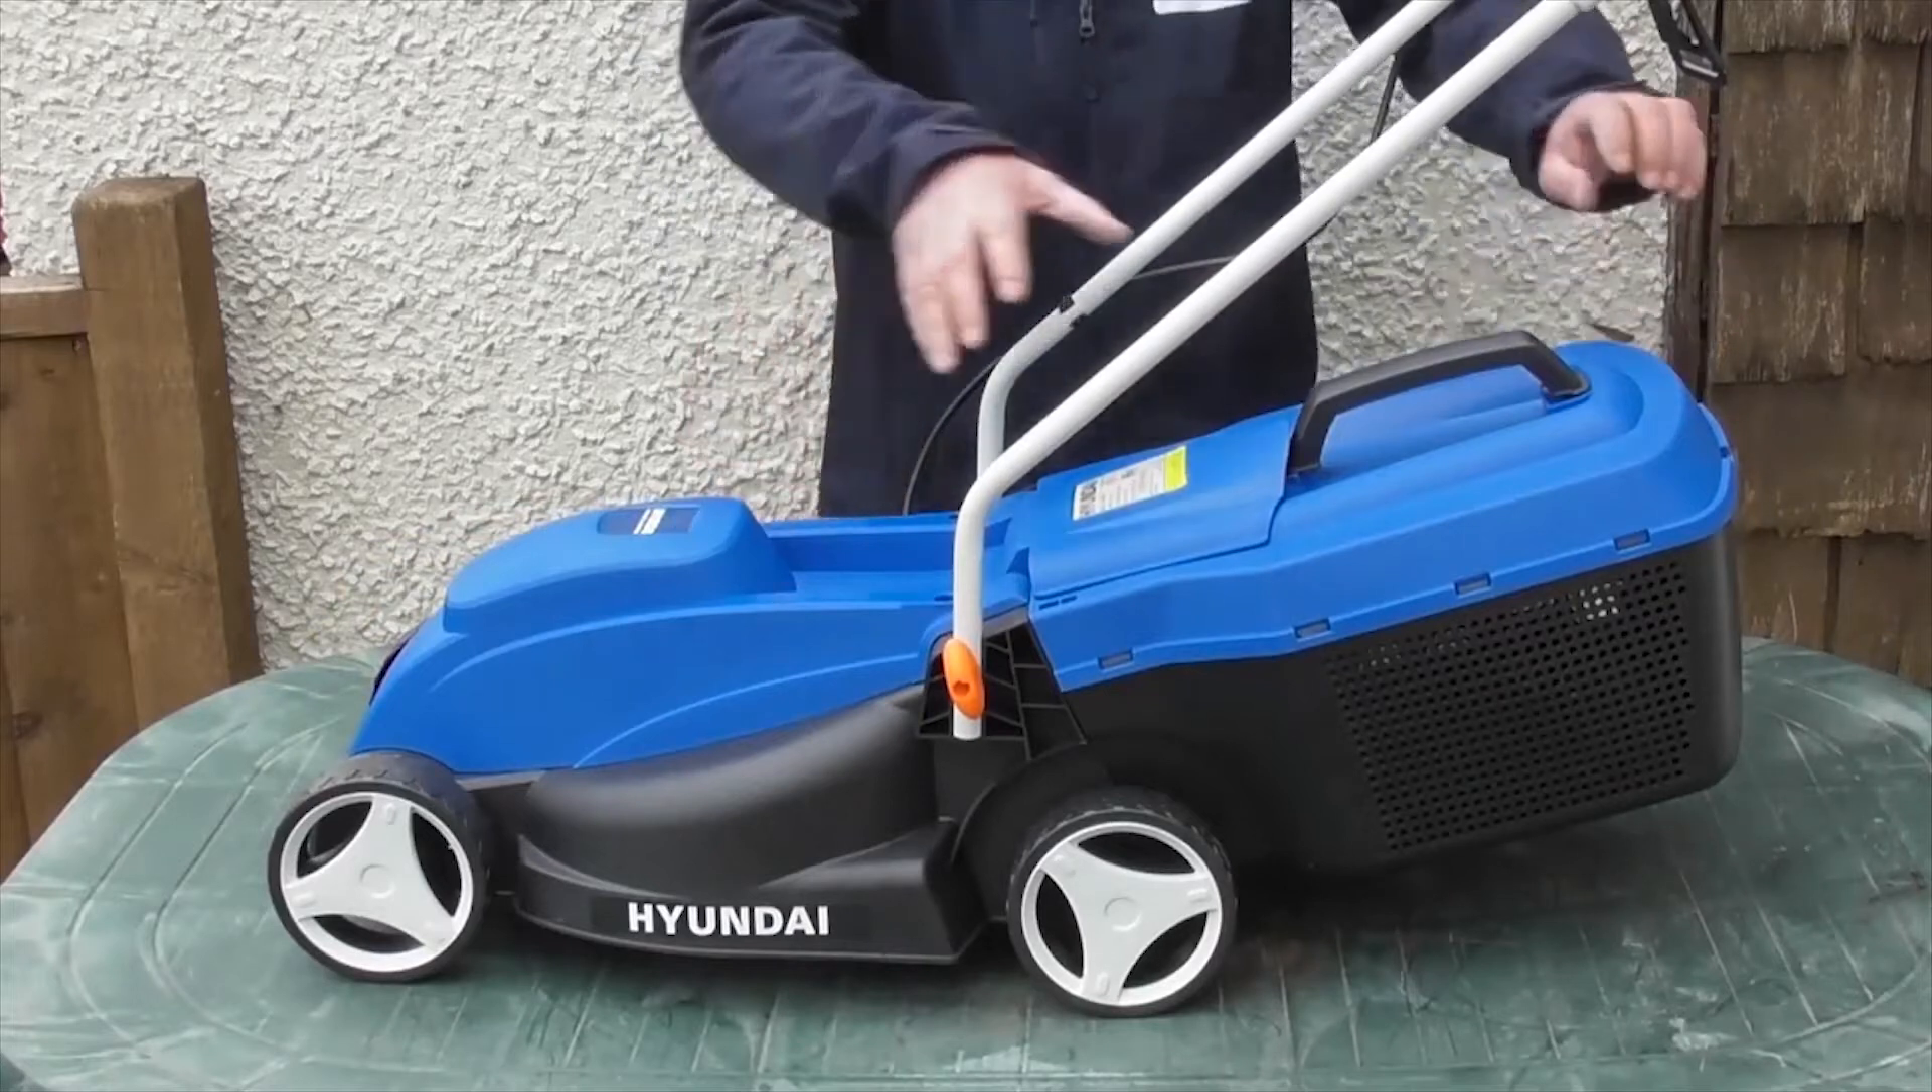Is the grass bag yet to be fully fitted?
No.